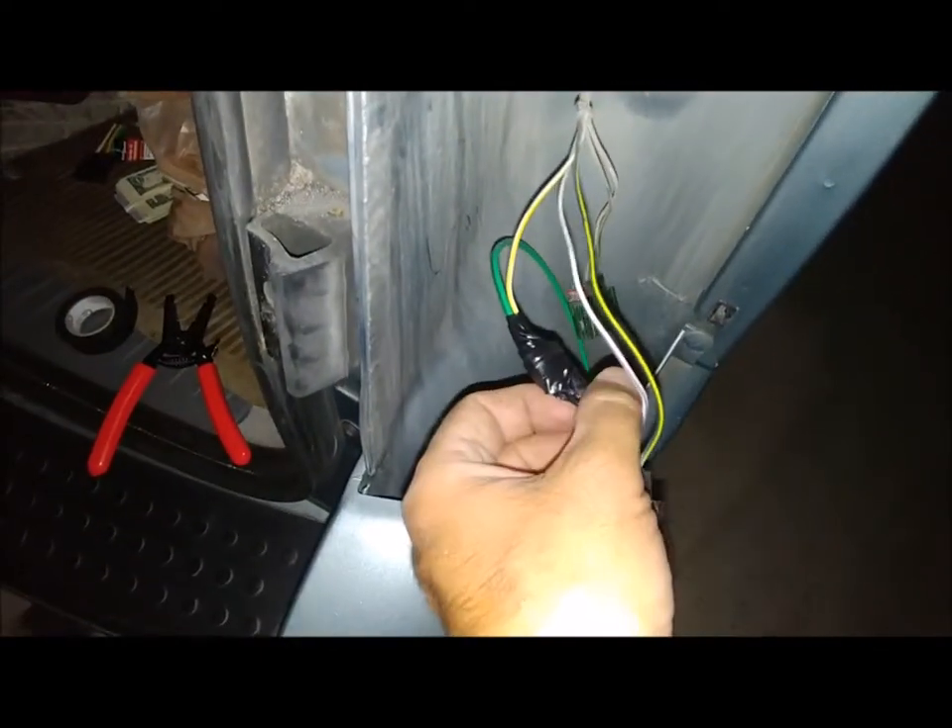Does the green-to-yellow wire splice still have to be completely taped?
No.